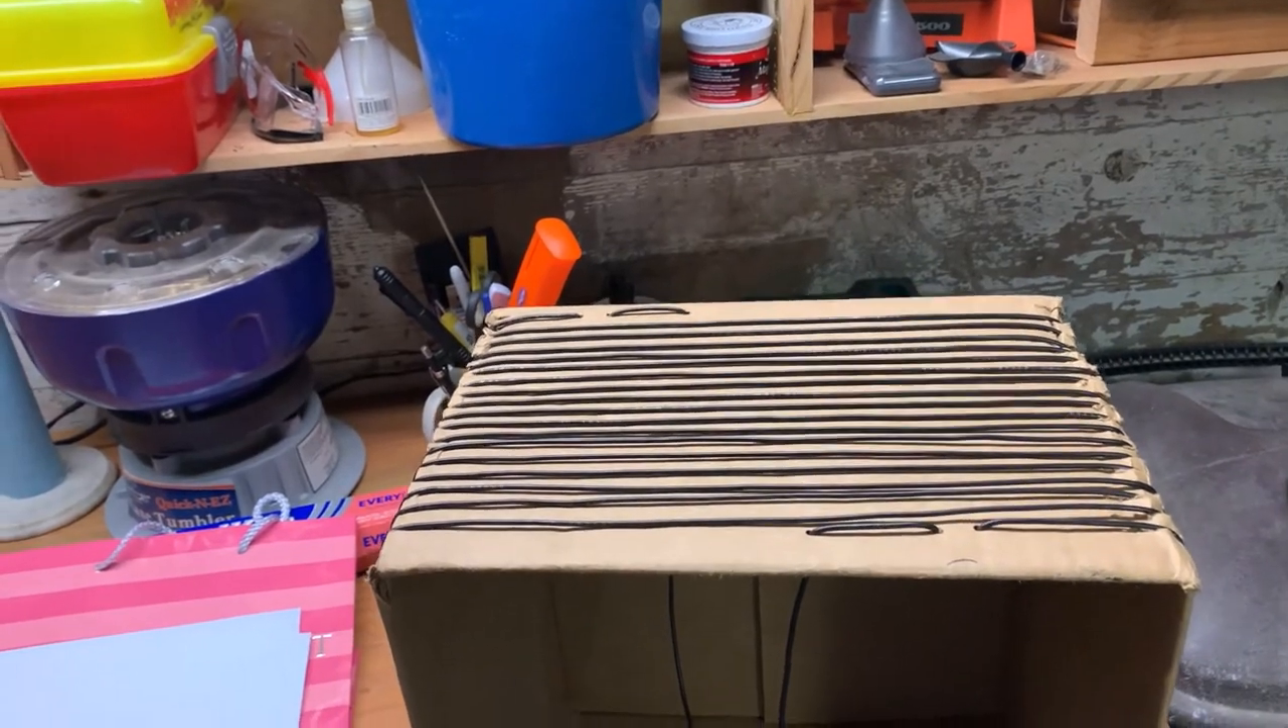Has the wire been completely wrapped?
Yes.